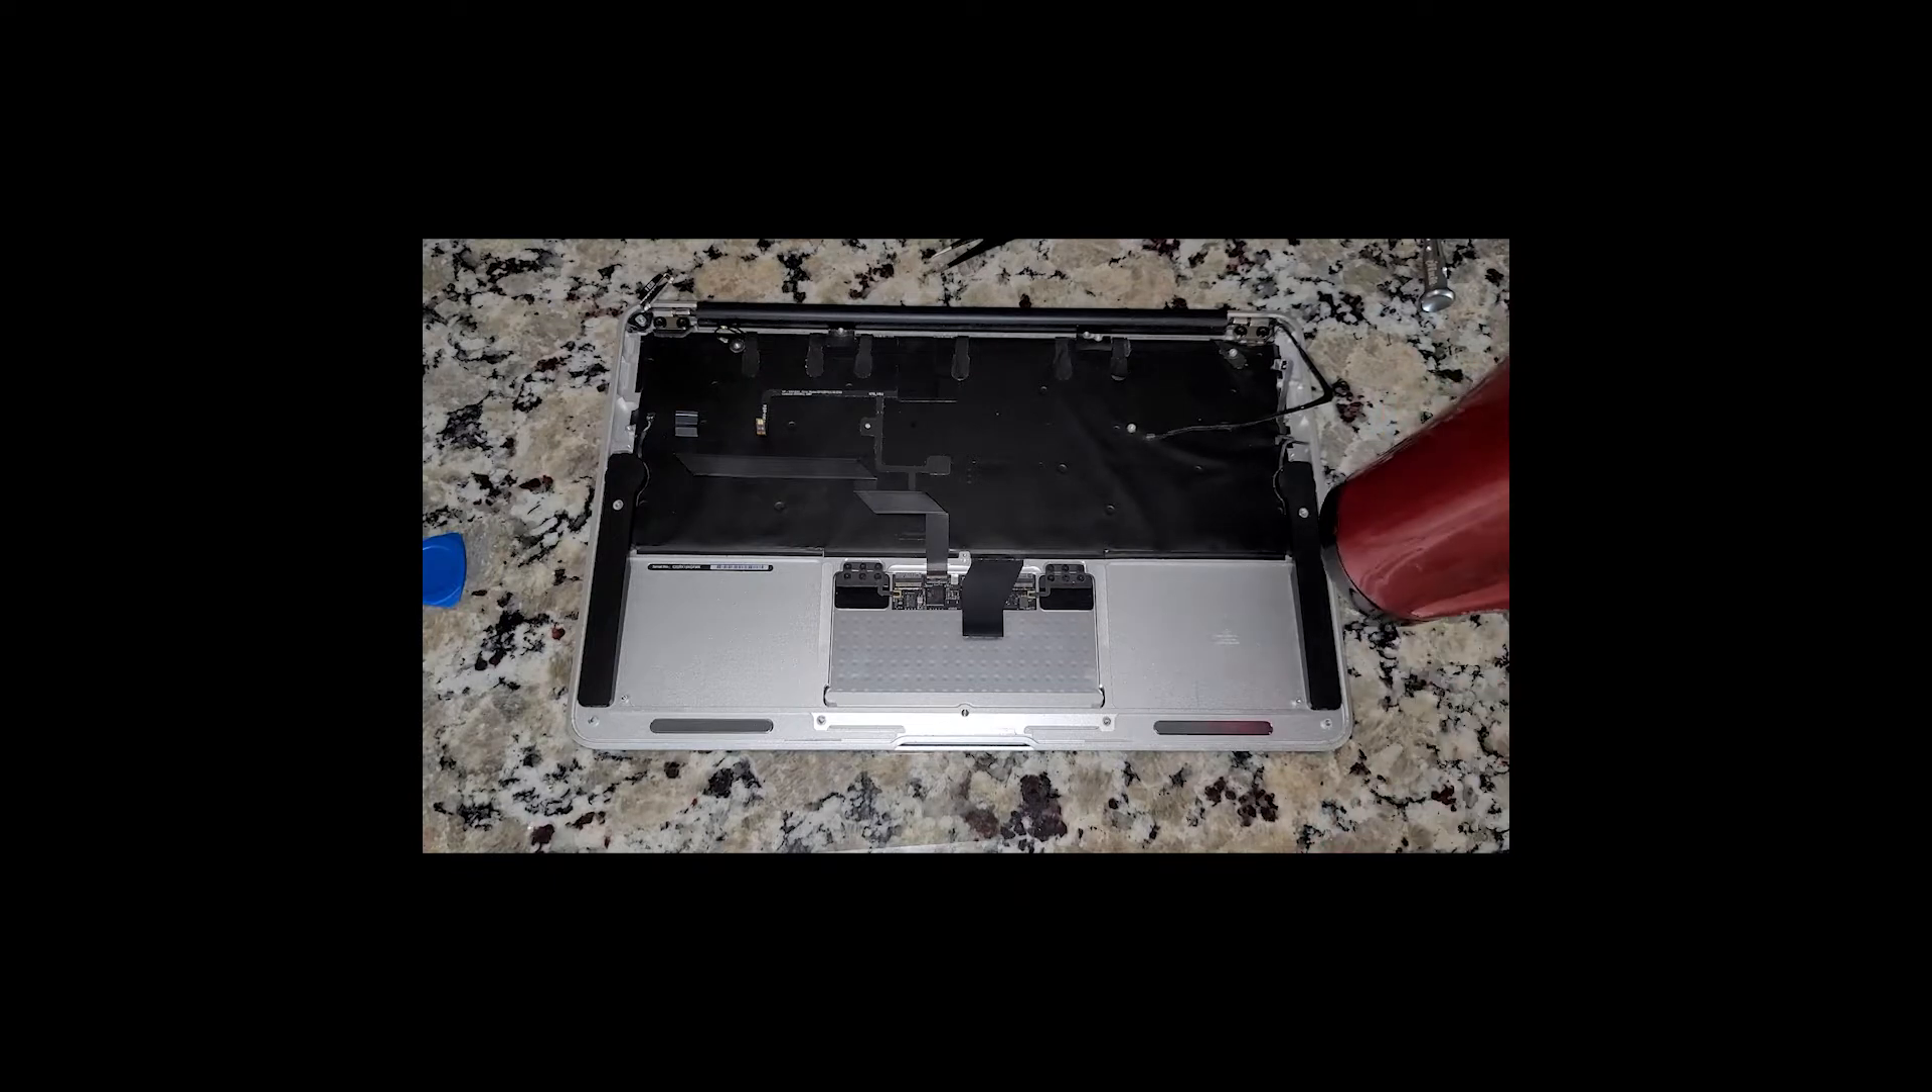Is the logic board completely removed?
Yes.